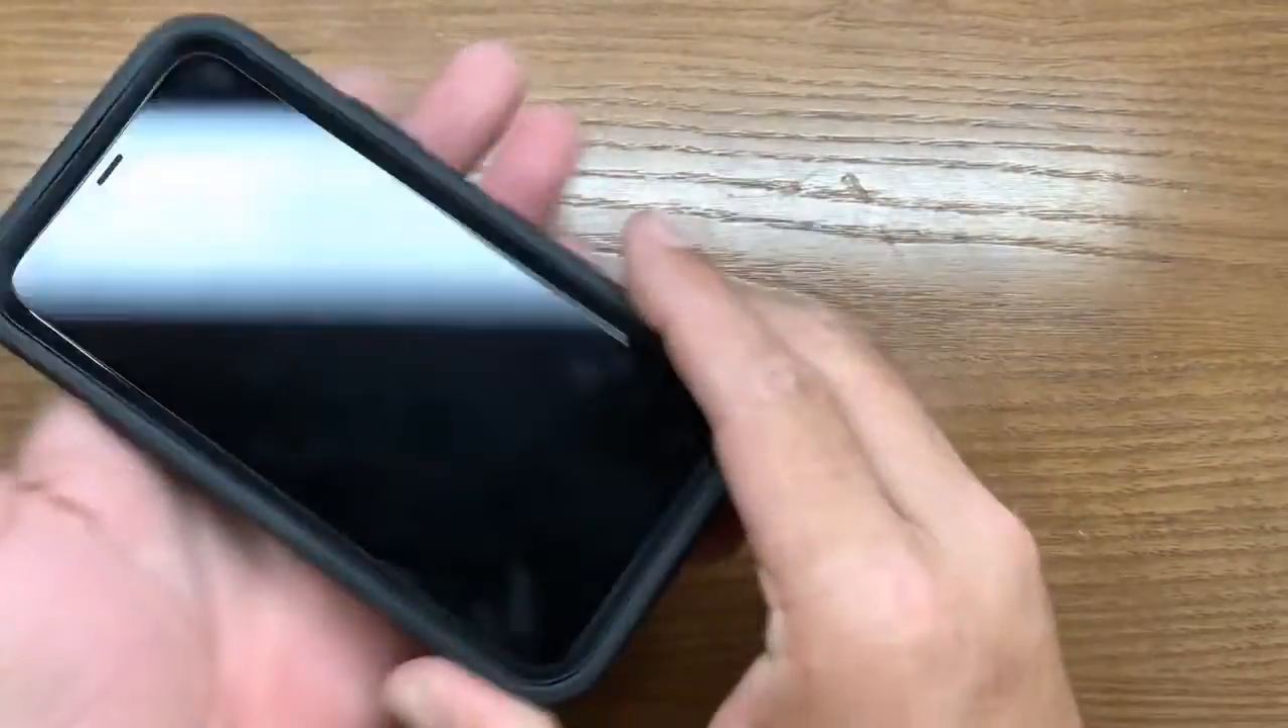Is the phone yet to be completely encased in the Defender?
No.